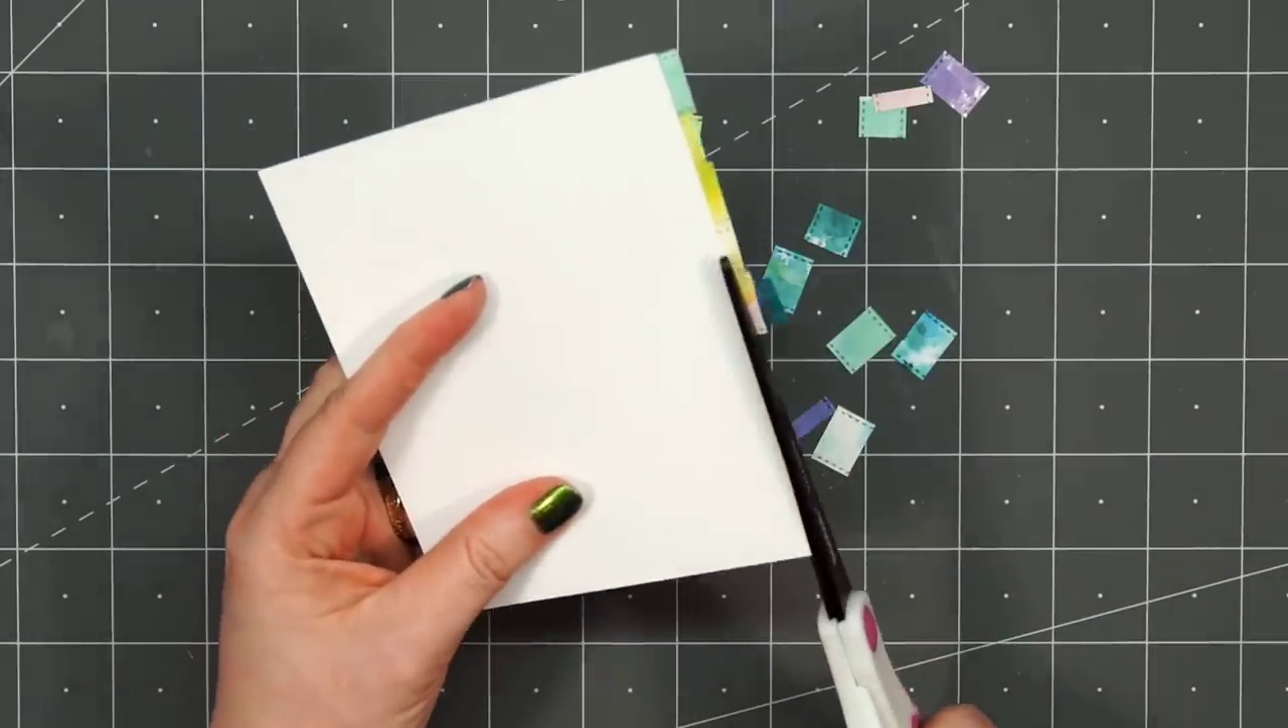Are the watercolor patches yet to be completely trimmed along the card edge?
Yes.